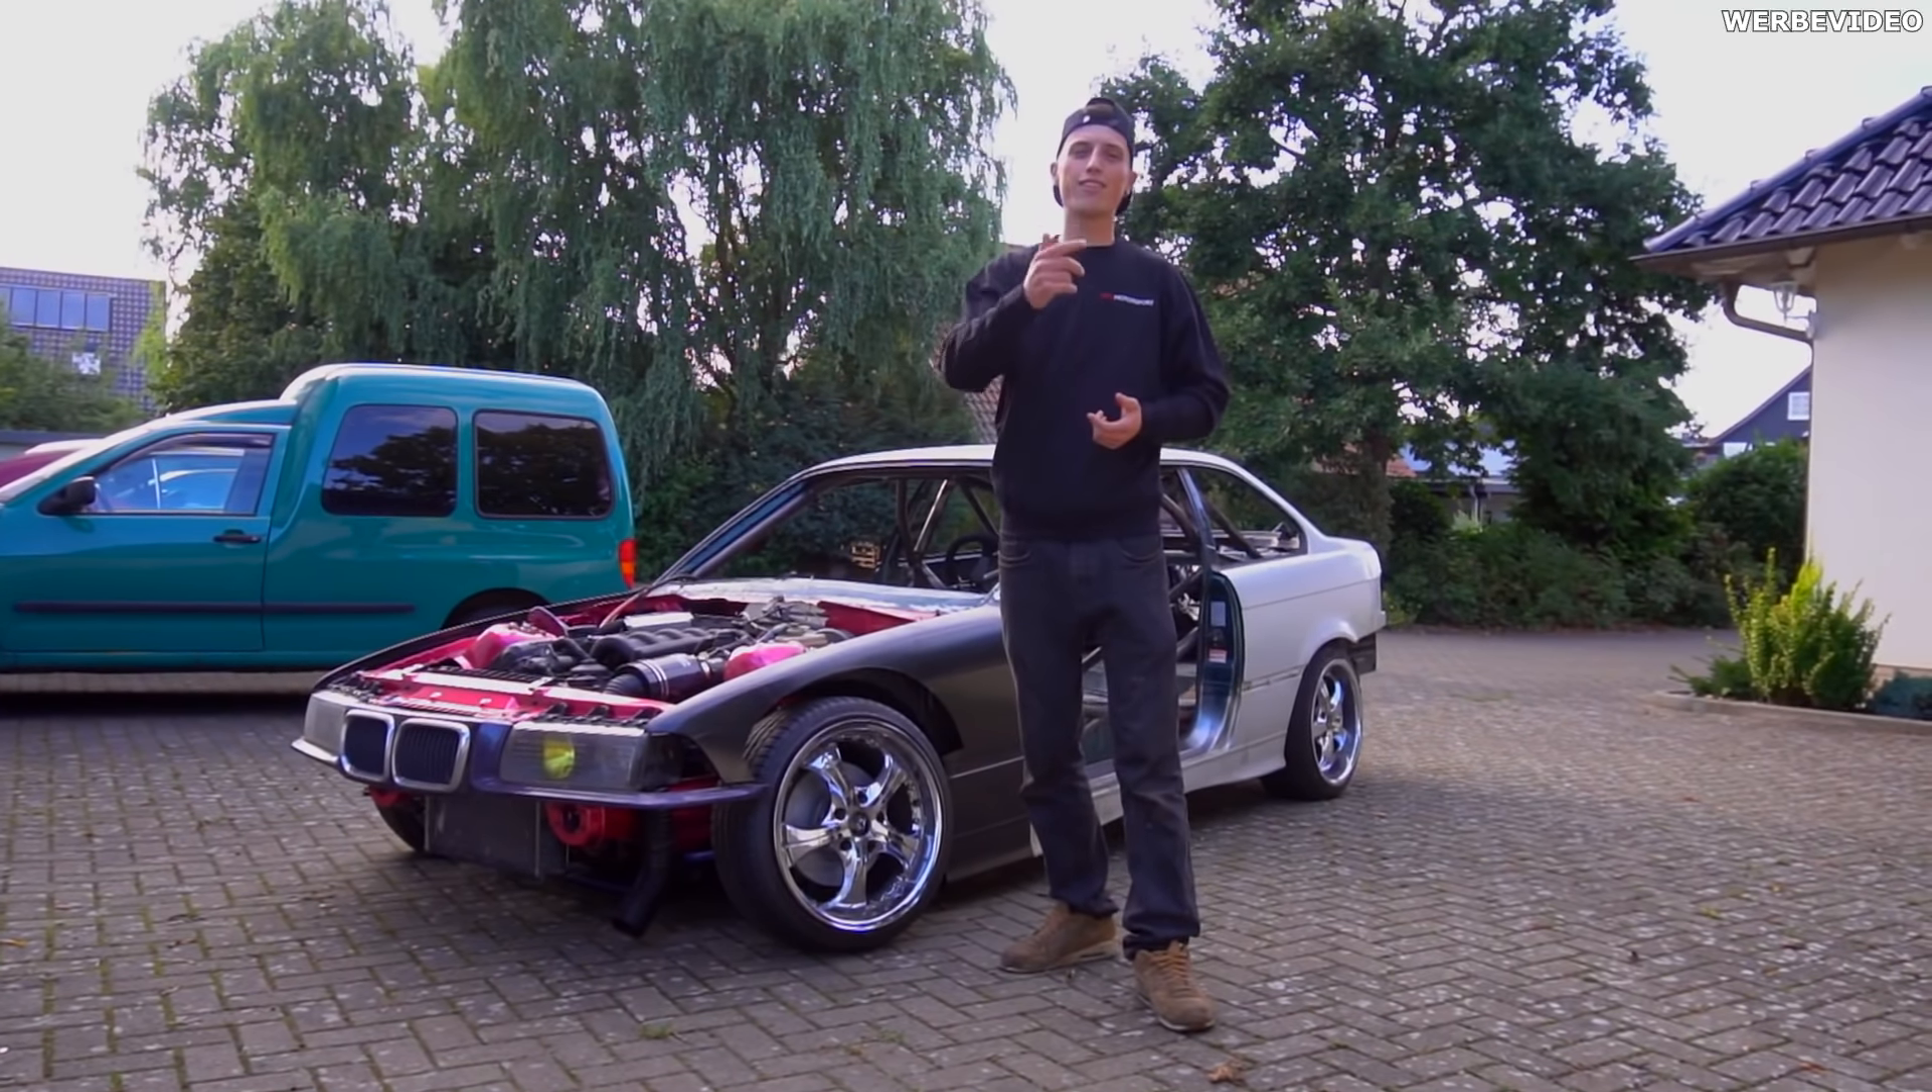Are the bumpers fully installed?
No.